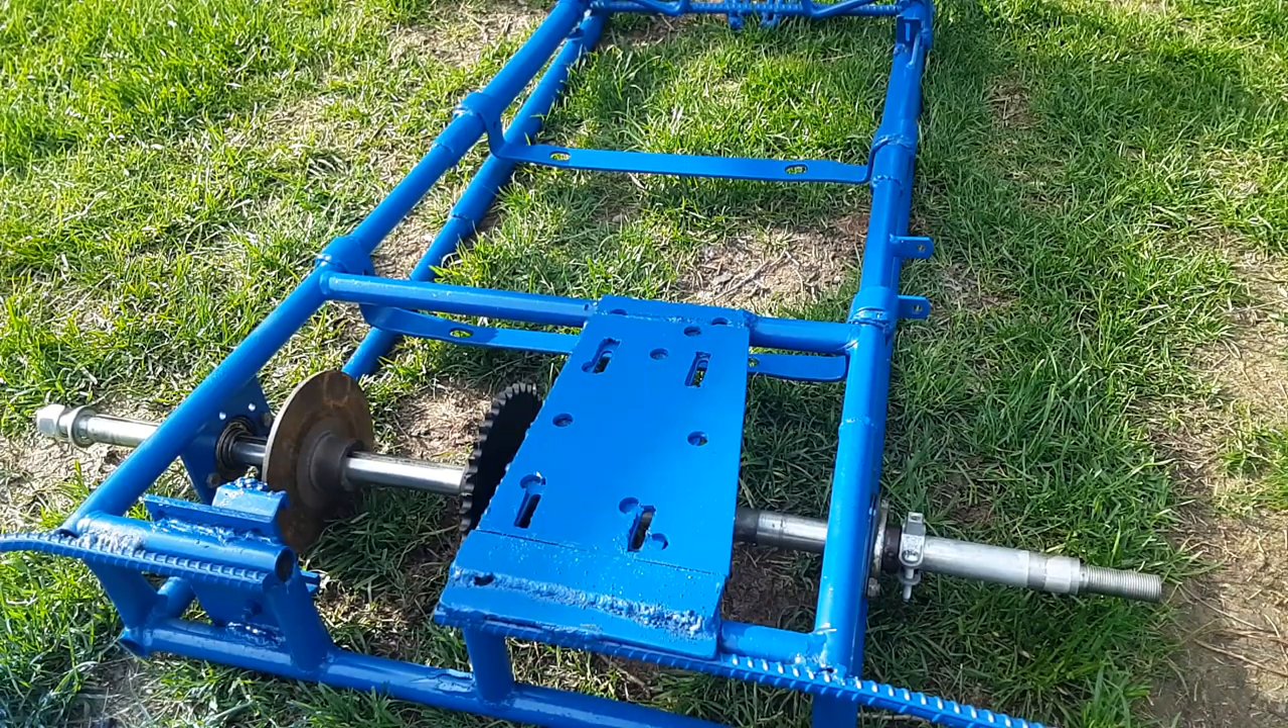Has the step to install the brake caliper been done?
No.